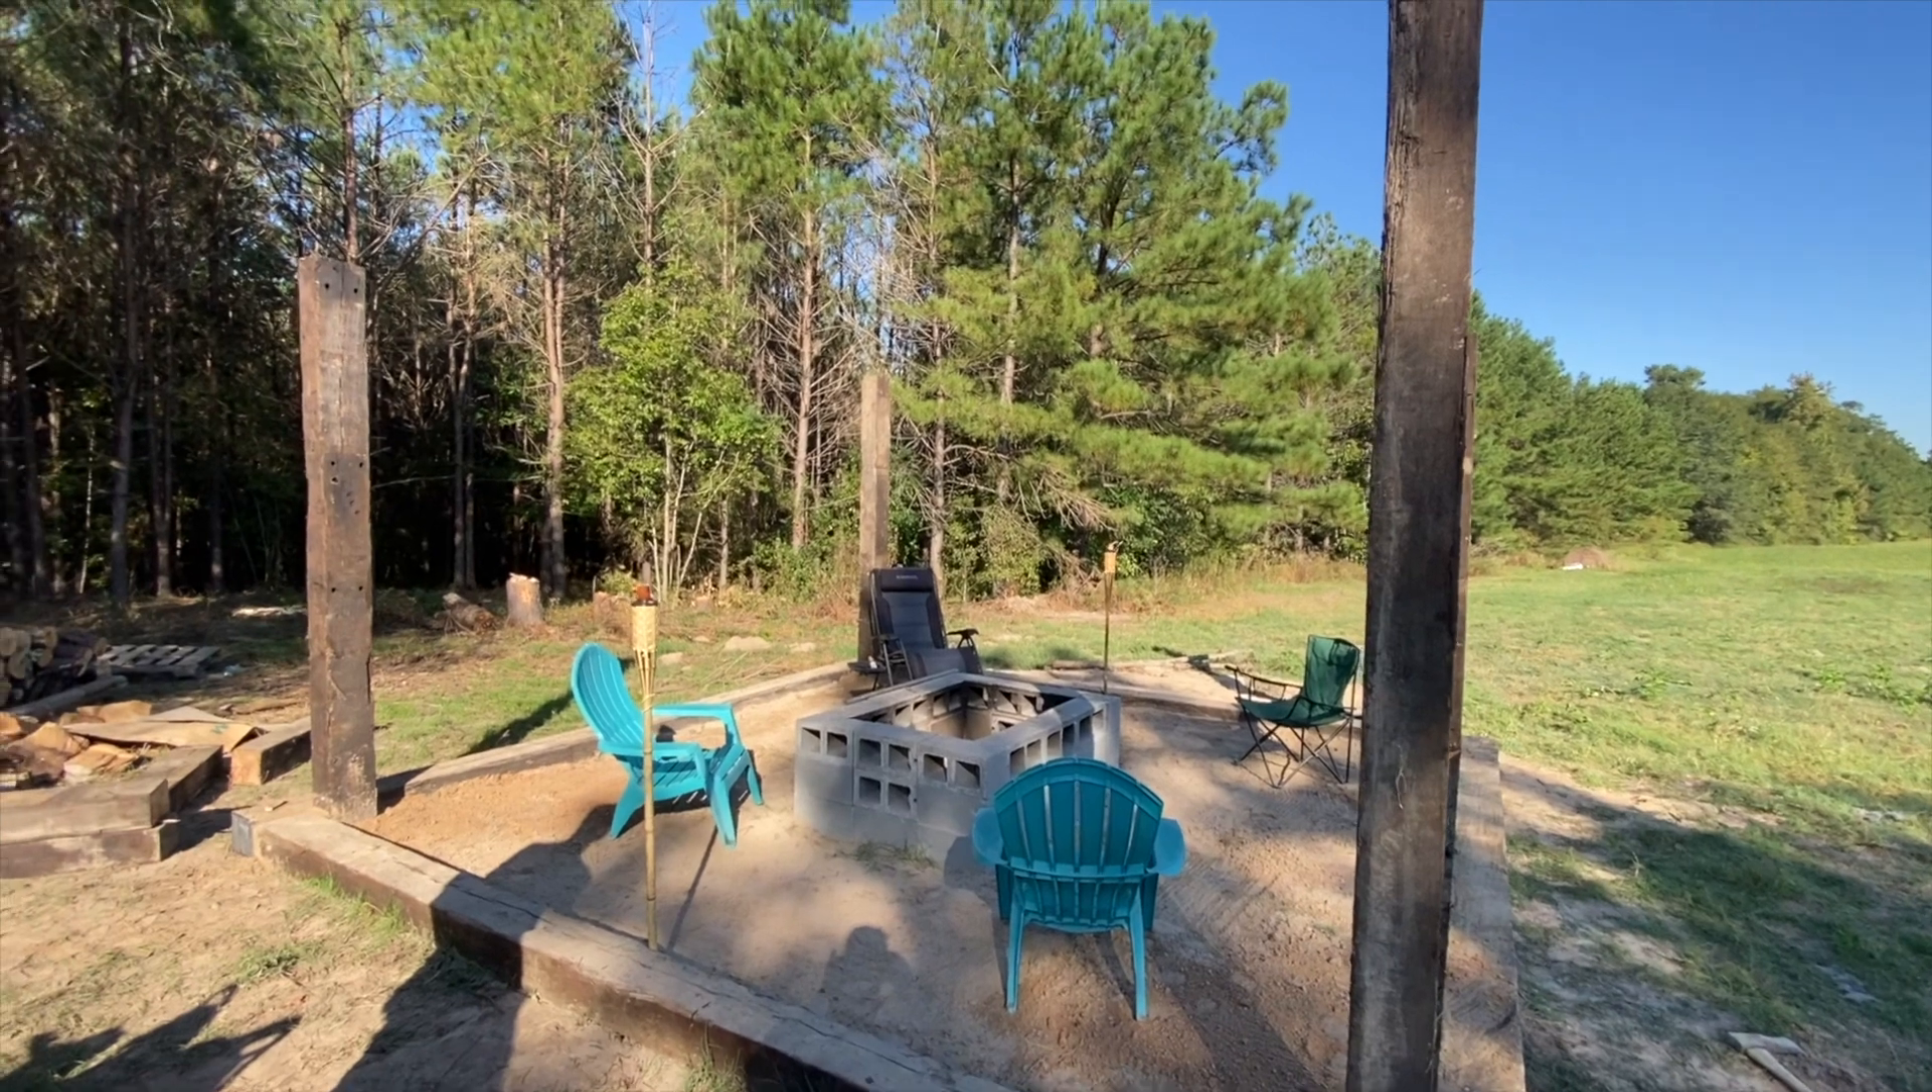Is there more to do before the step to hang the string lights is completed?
Yes.